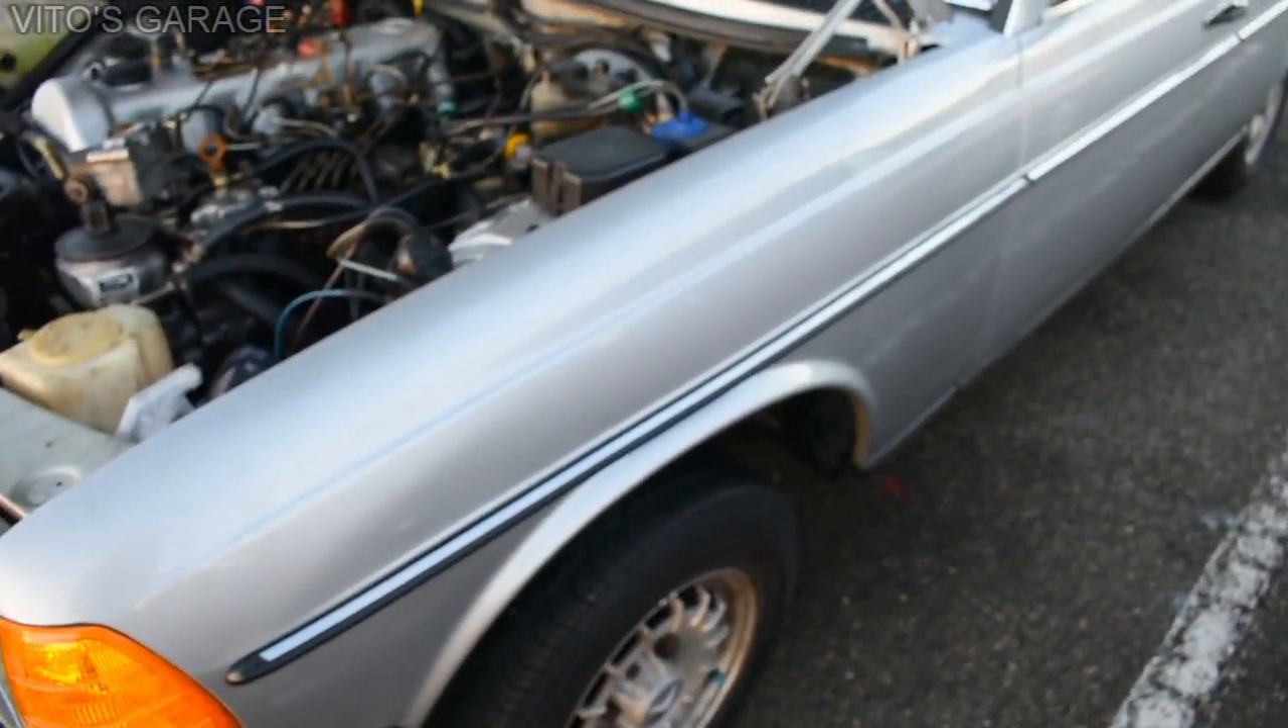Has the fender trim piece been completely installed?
Yes.